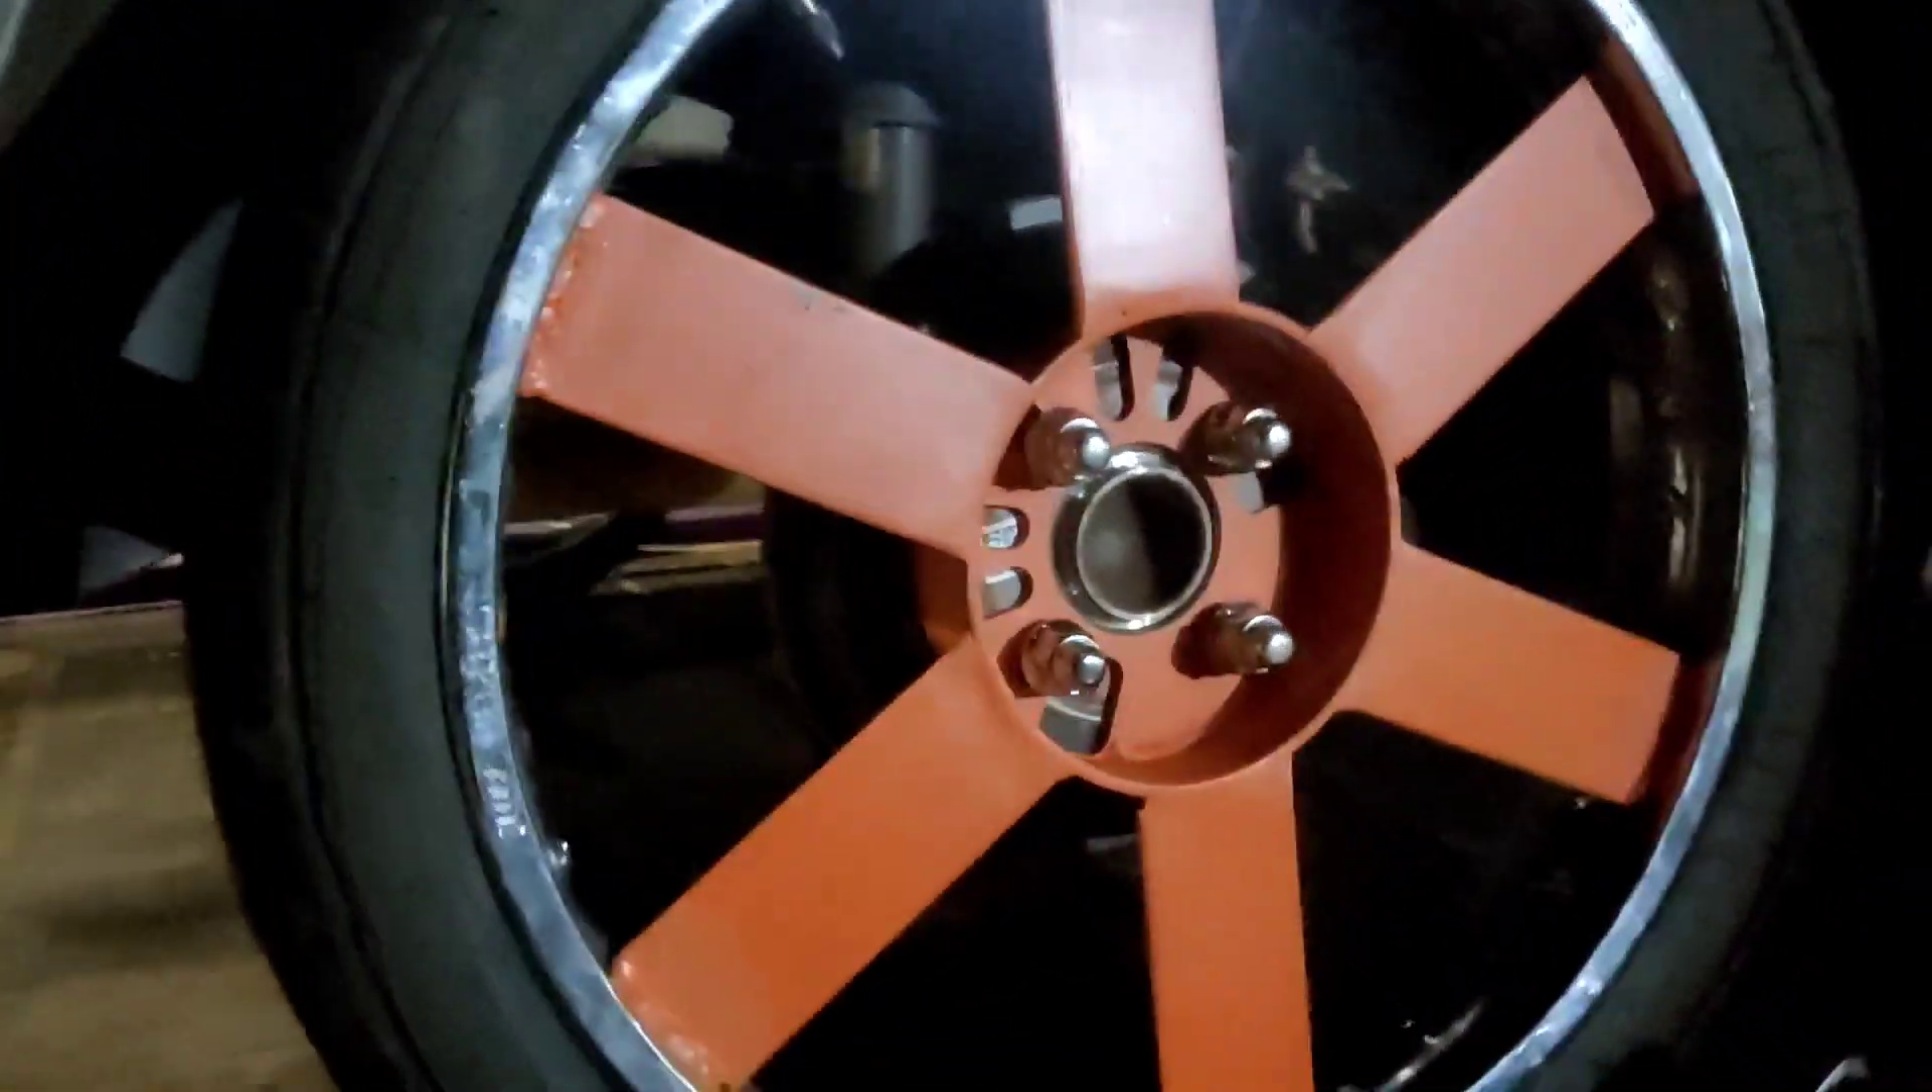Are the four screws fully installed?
Yes.